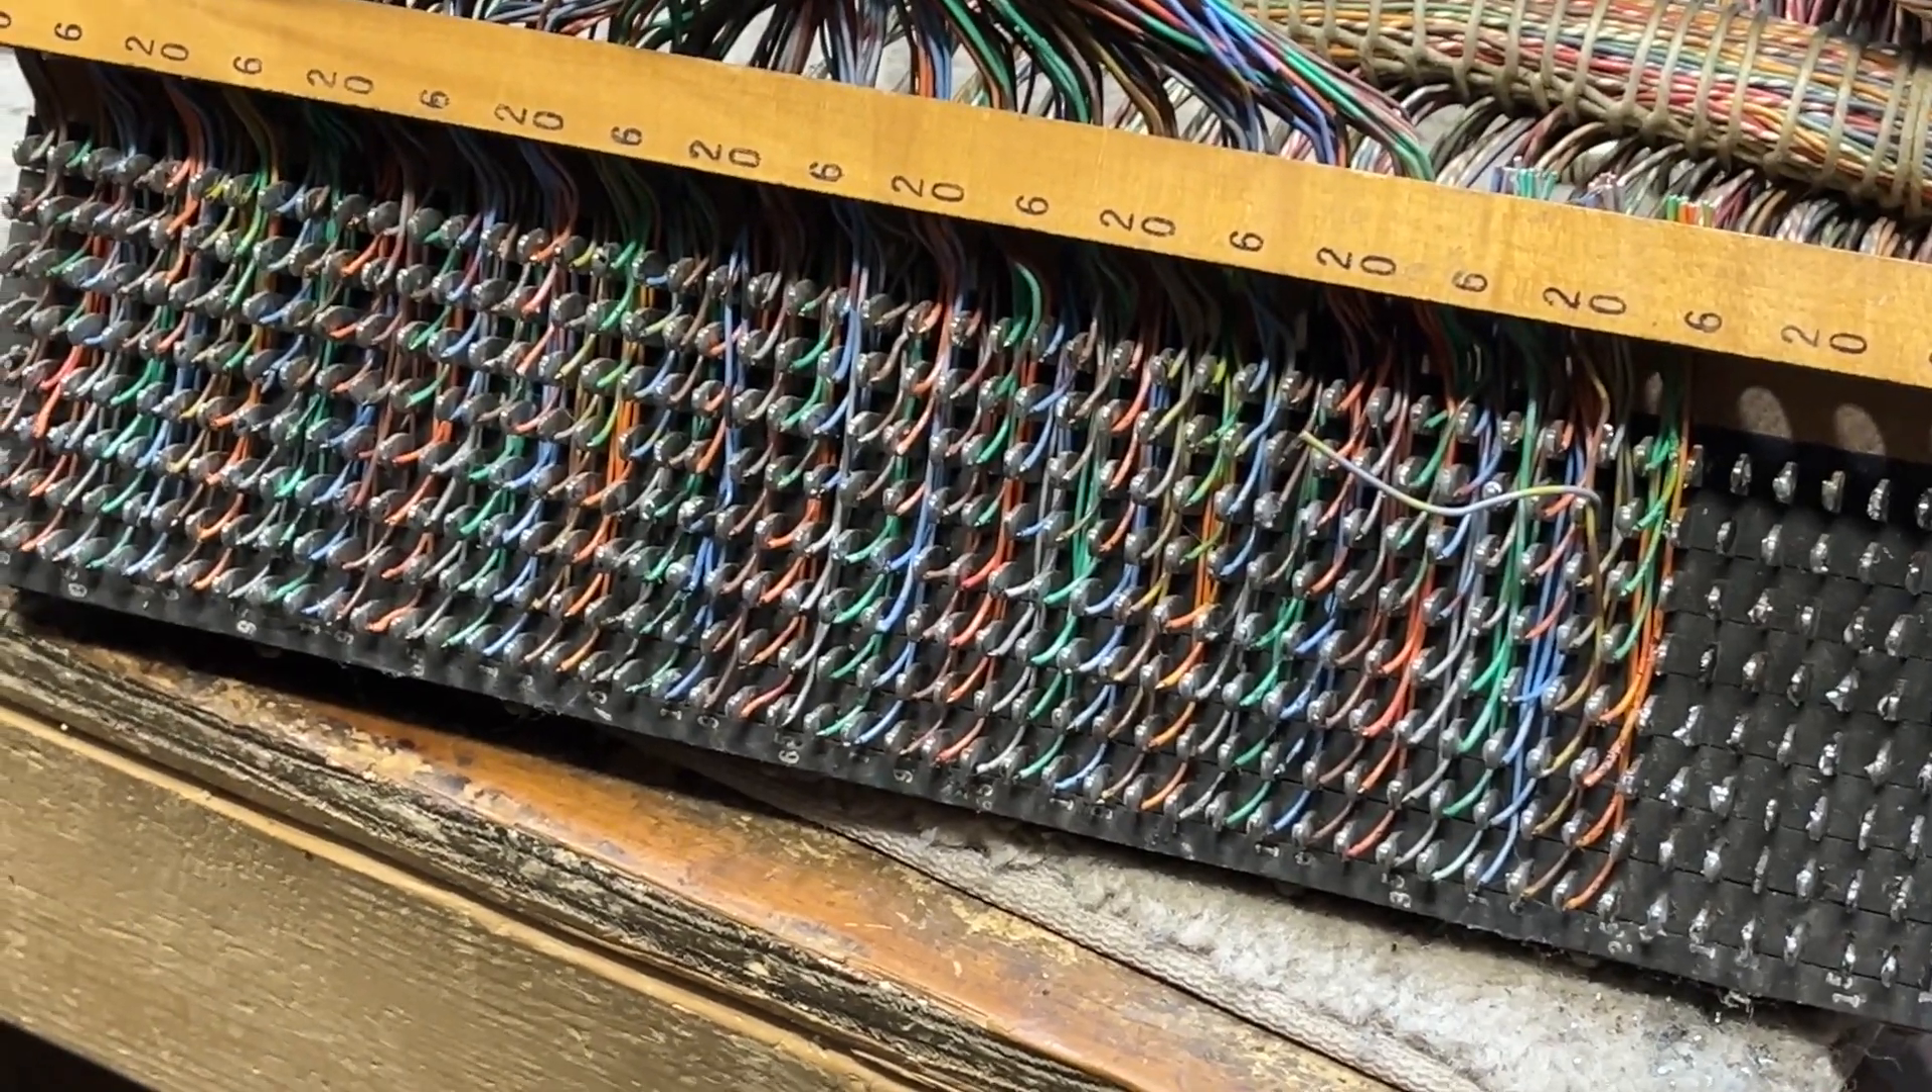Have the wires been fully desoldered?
No.